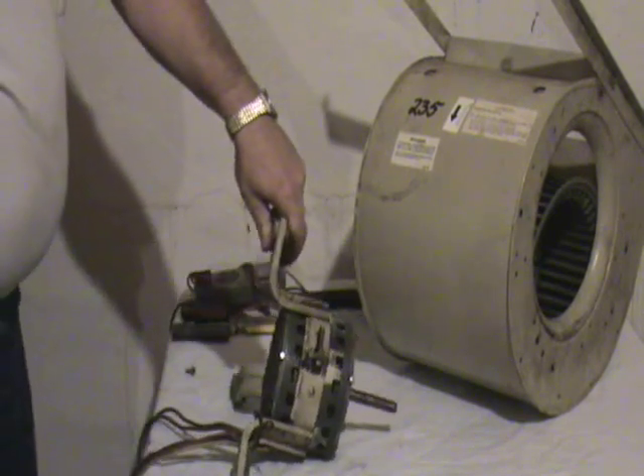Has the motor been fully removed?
Yes.